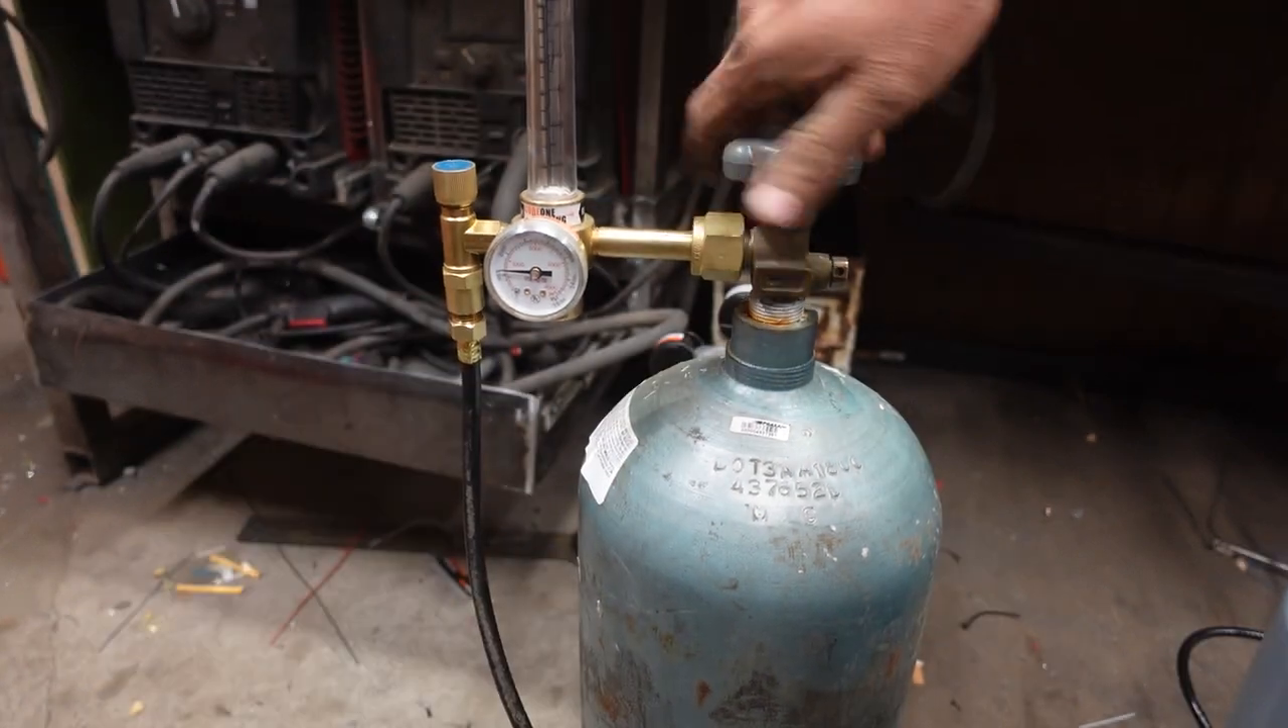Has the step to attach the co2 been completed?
Yes.